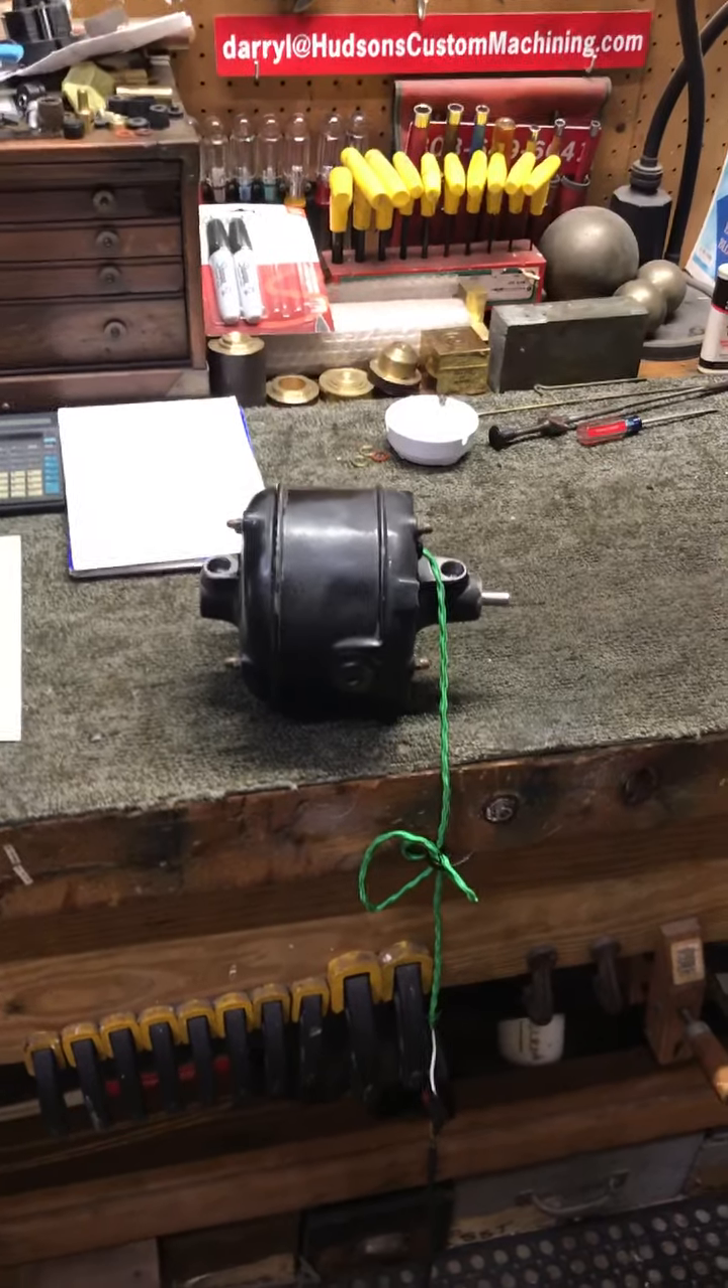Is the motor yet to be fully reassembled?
No.